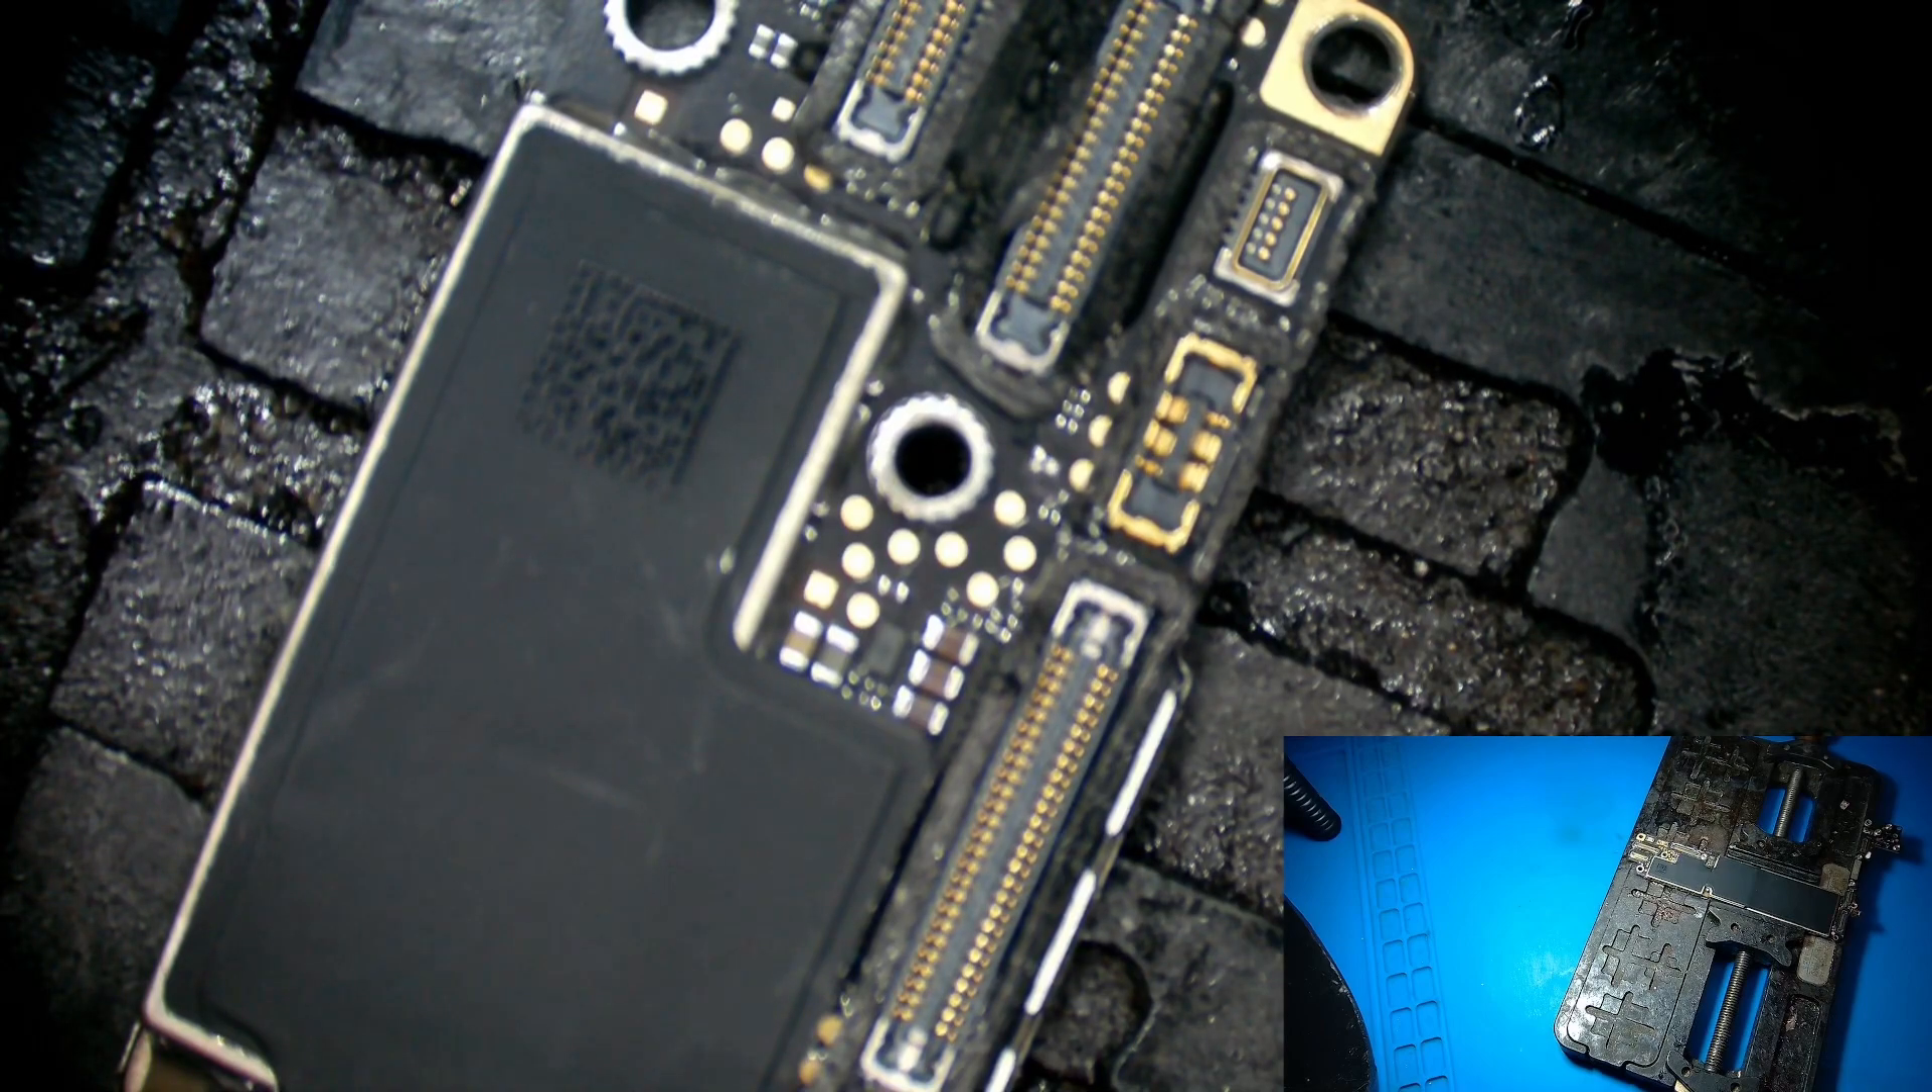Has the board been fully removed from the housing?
Yes.